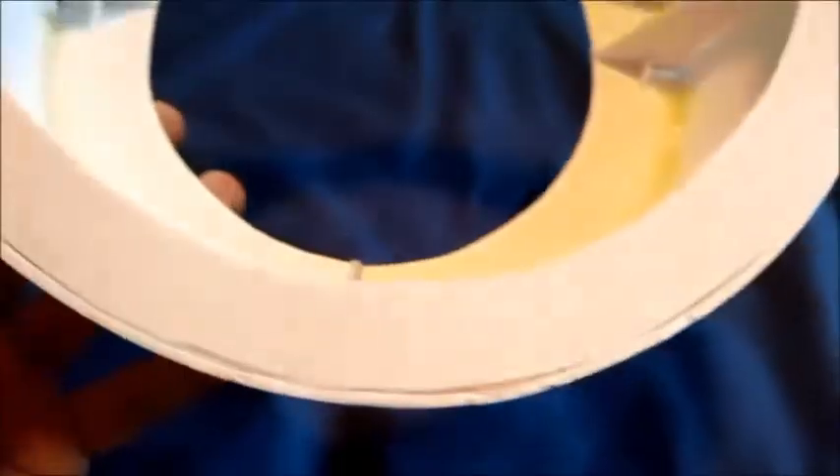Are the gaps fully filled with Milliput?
No.